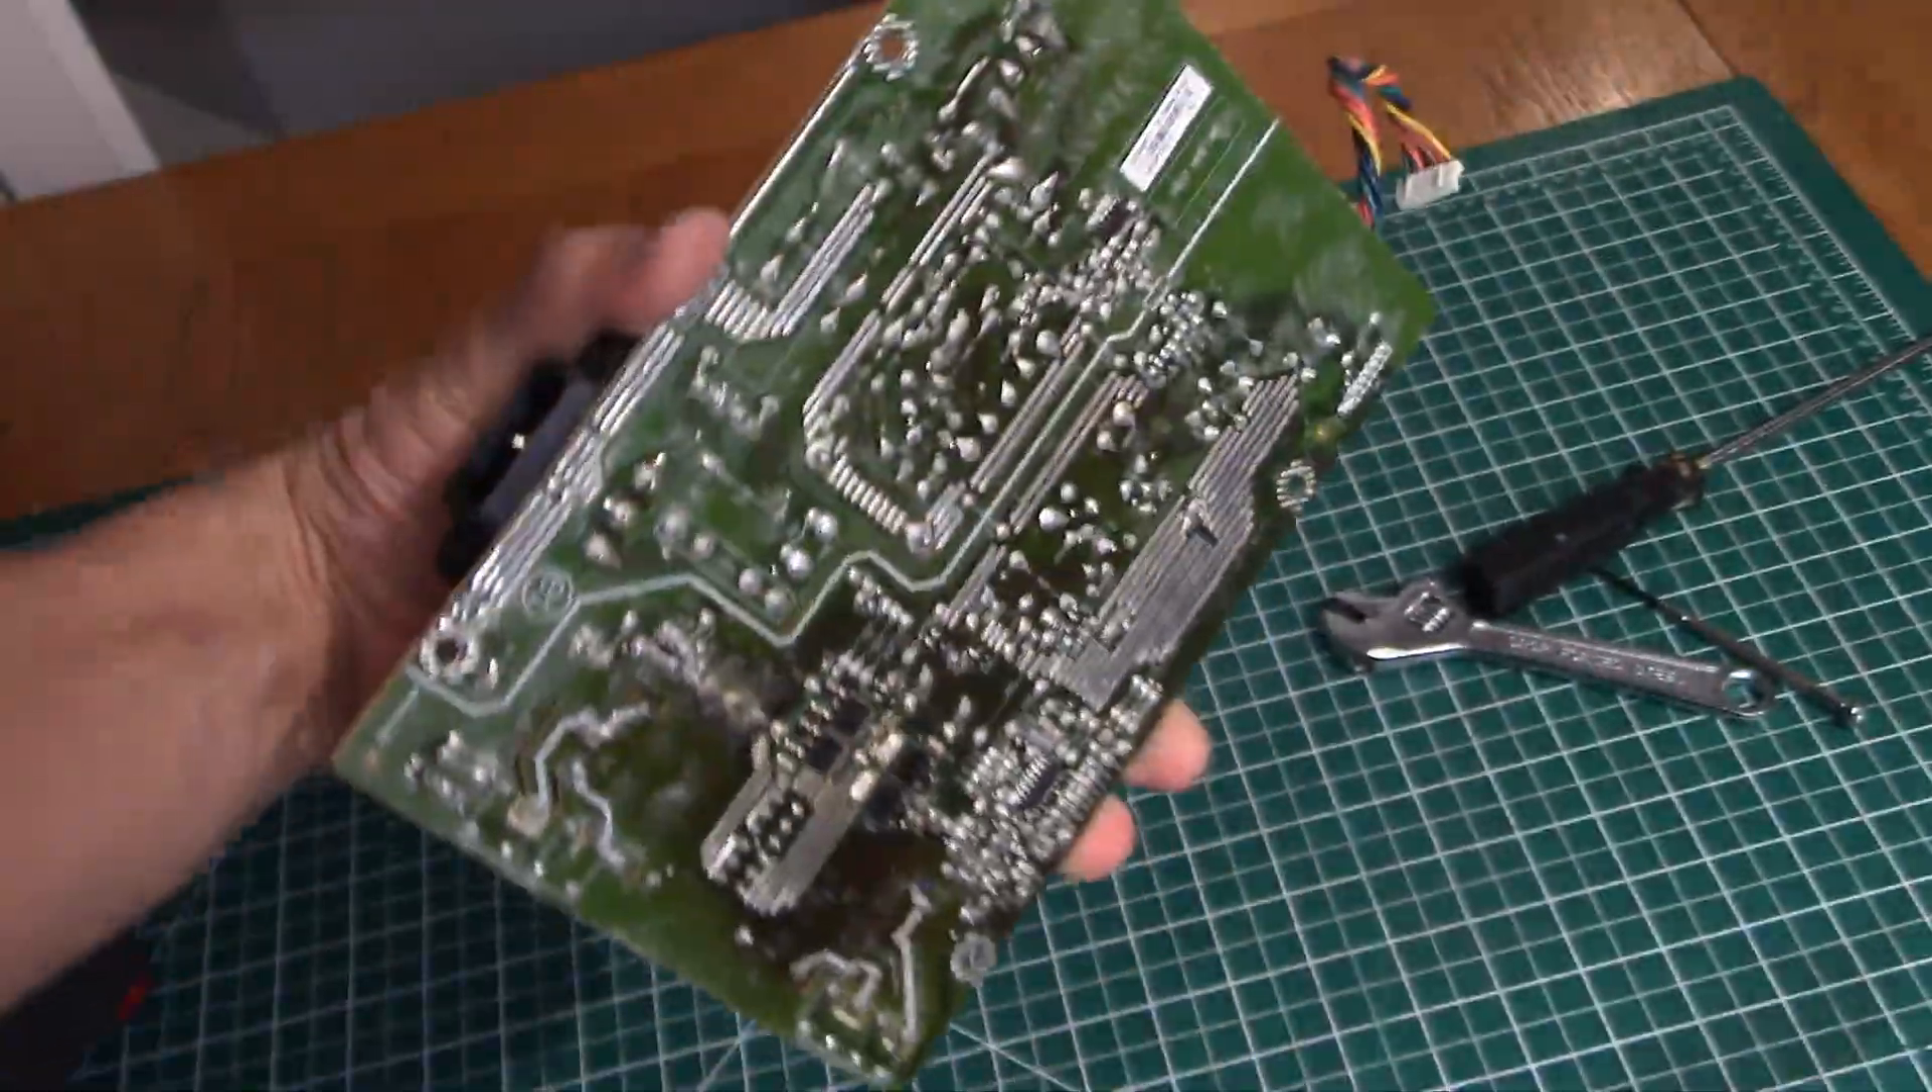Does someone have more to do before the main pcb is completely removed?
No.